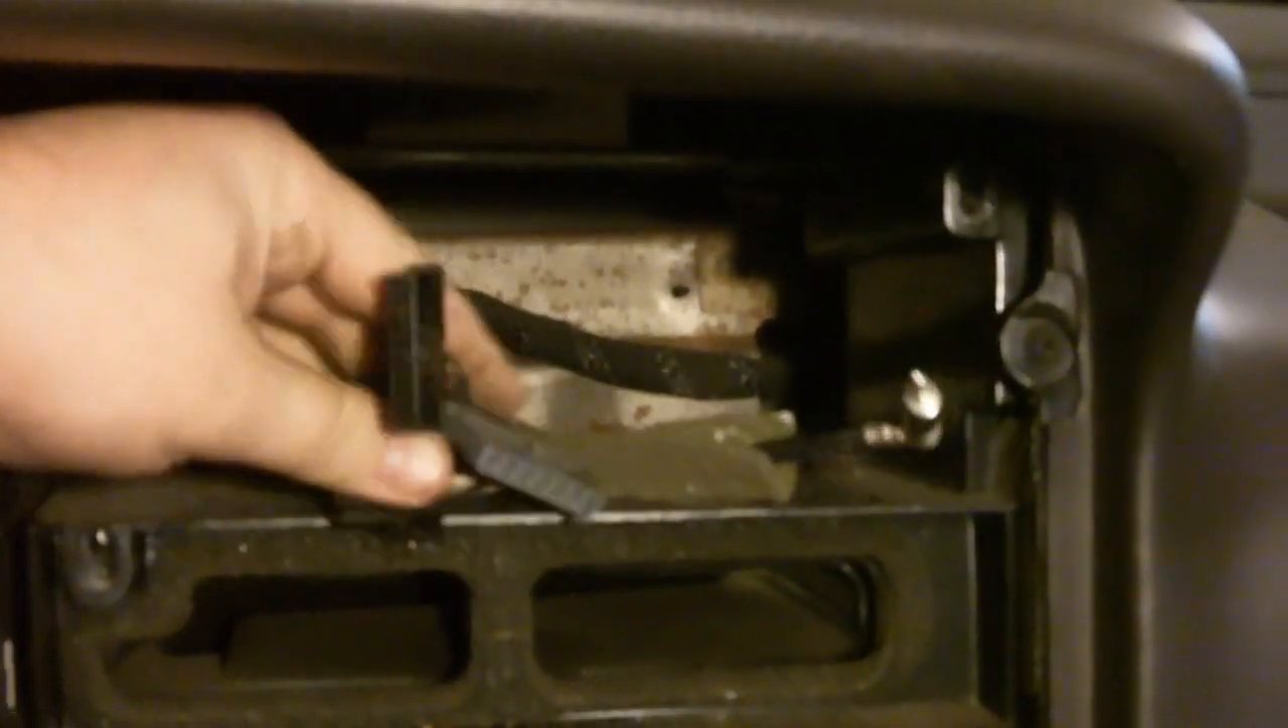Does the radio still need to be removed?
No.